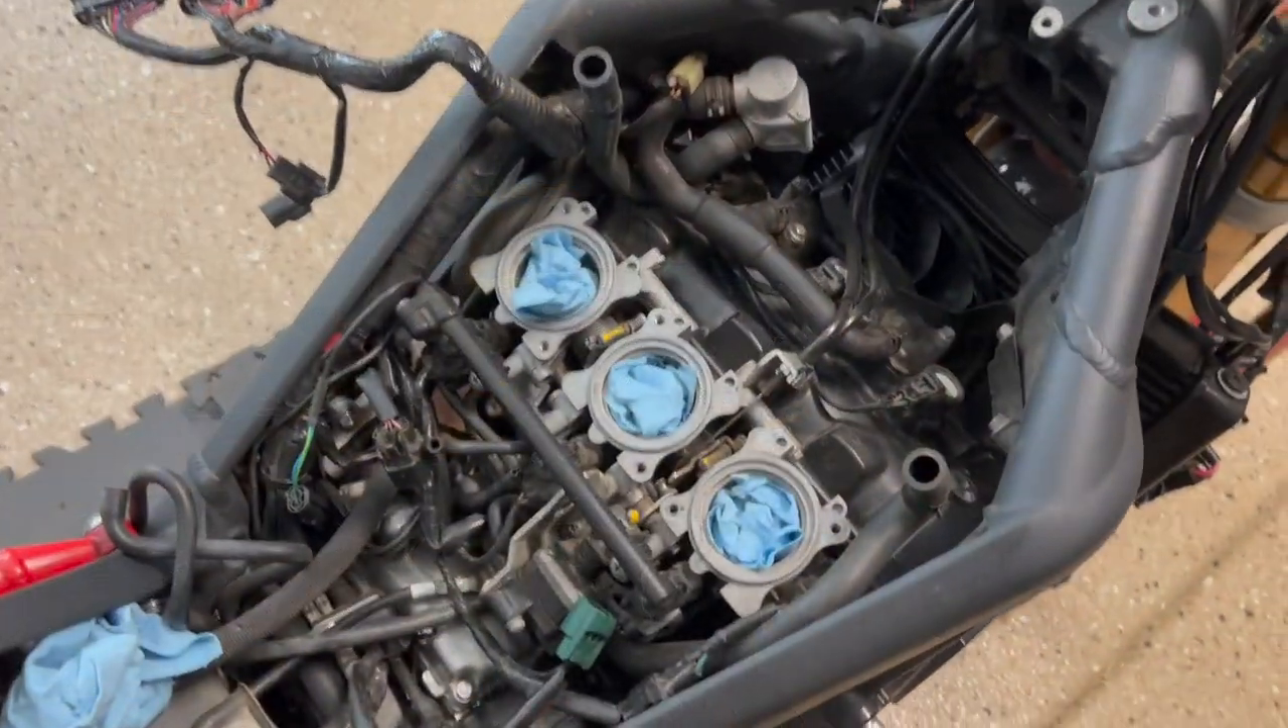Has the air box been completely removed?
Yes.